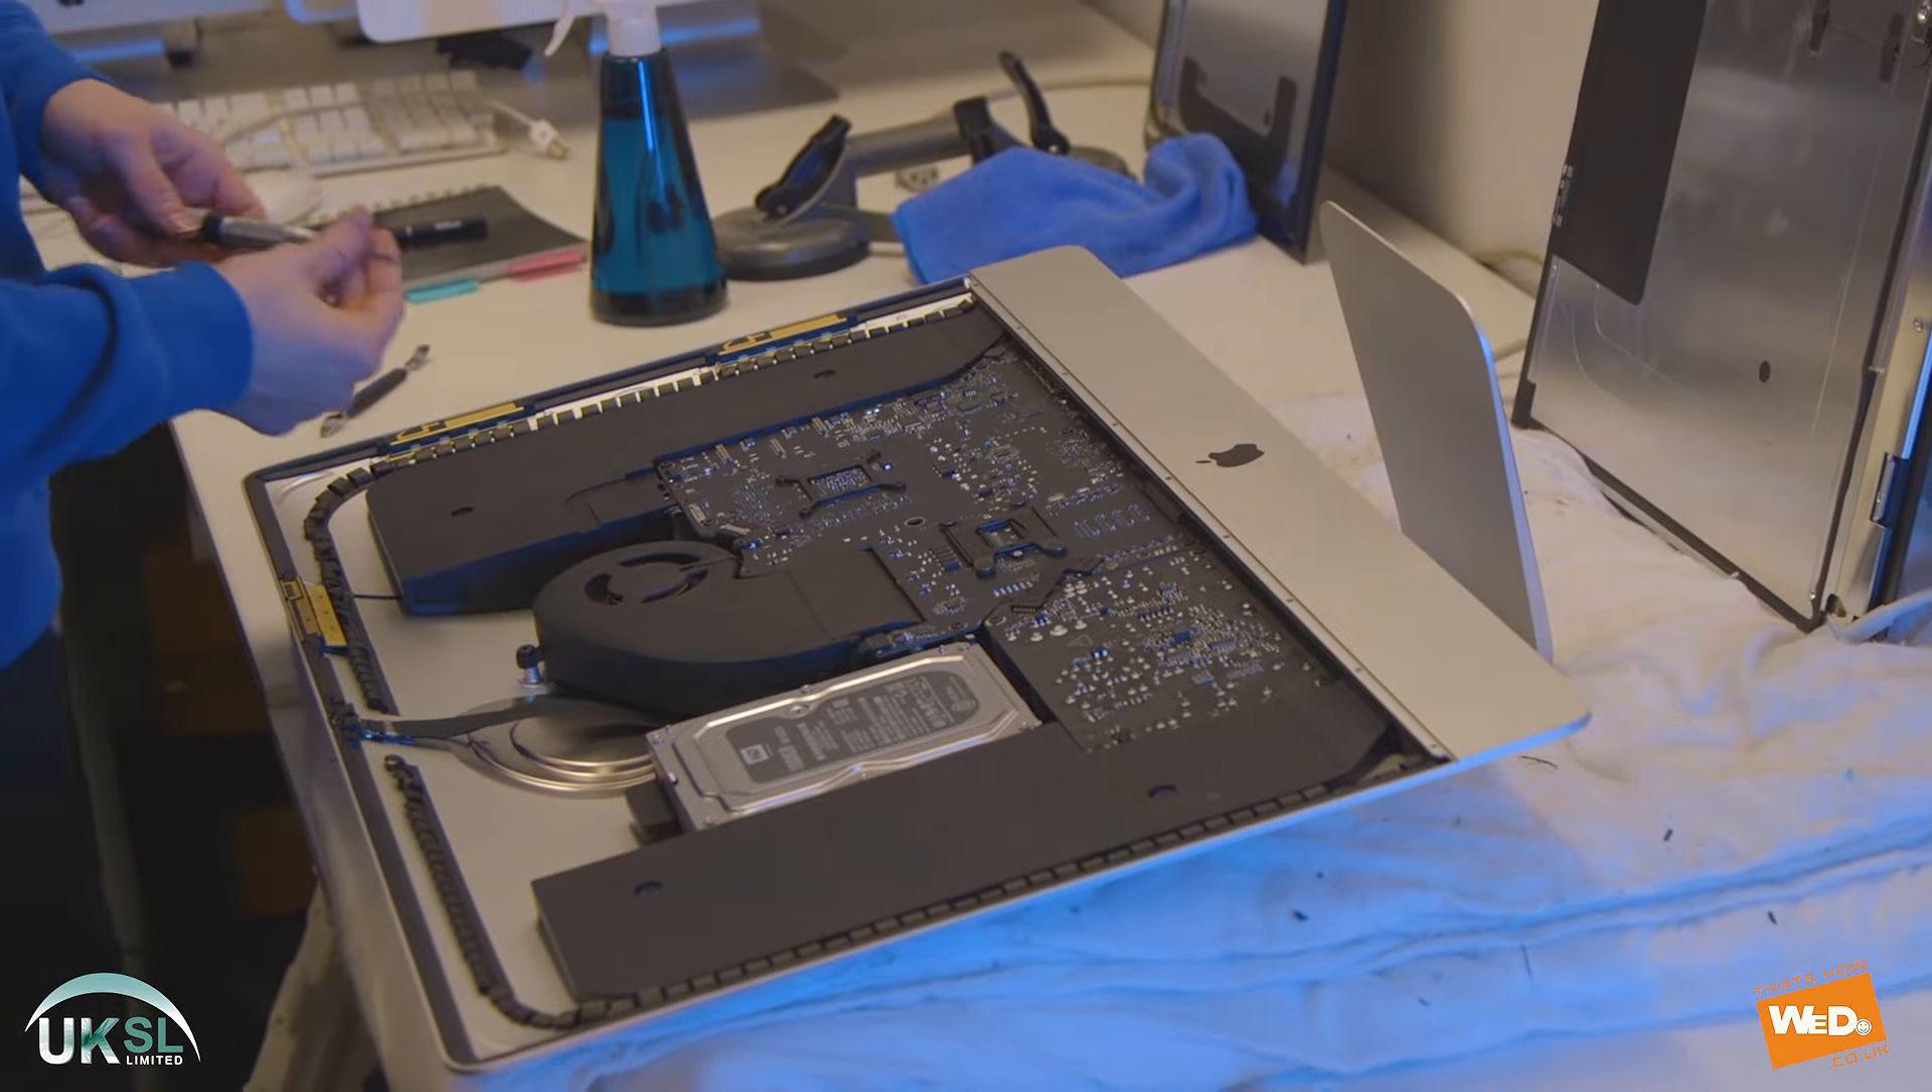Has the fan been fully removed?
No.